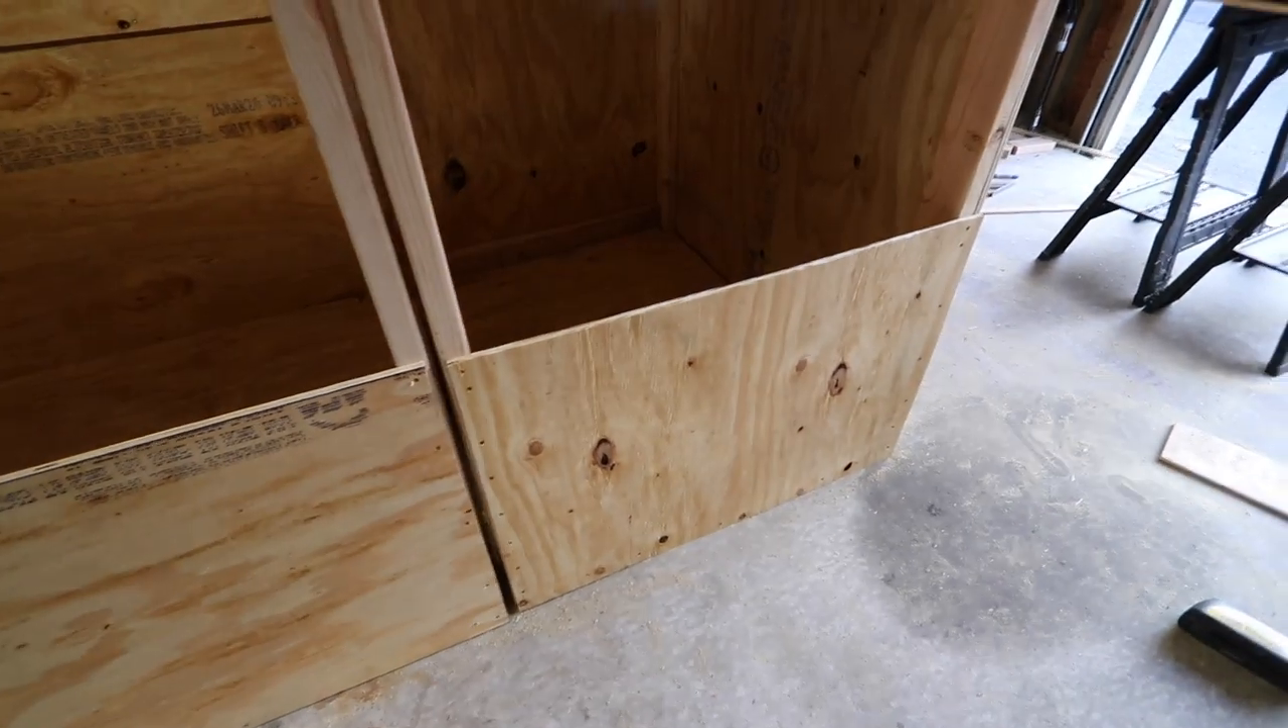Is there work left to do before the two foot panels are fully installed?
No.